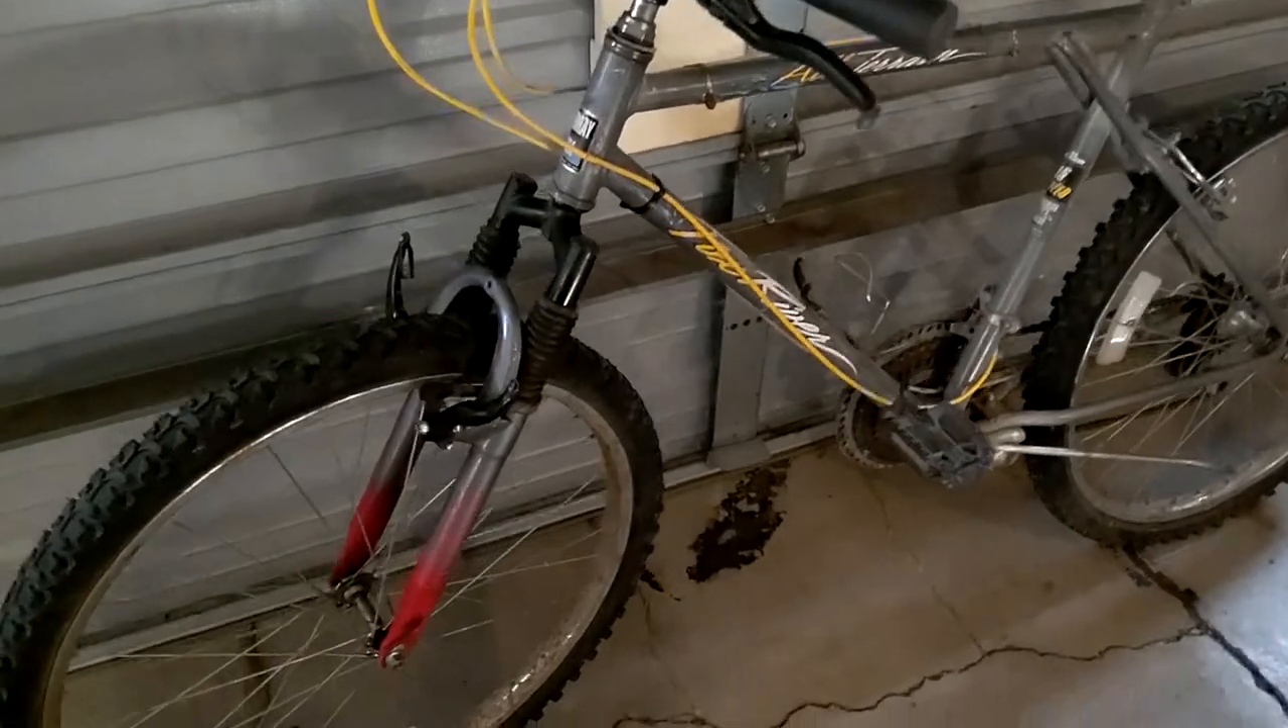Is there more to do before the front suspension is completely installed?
No.